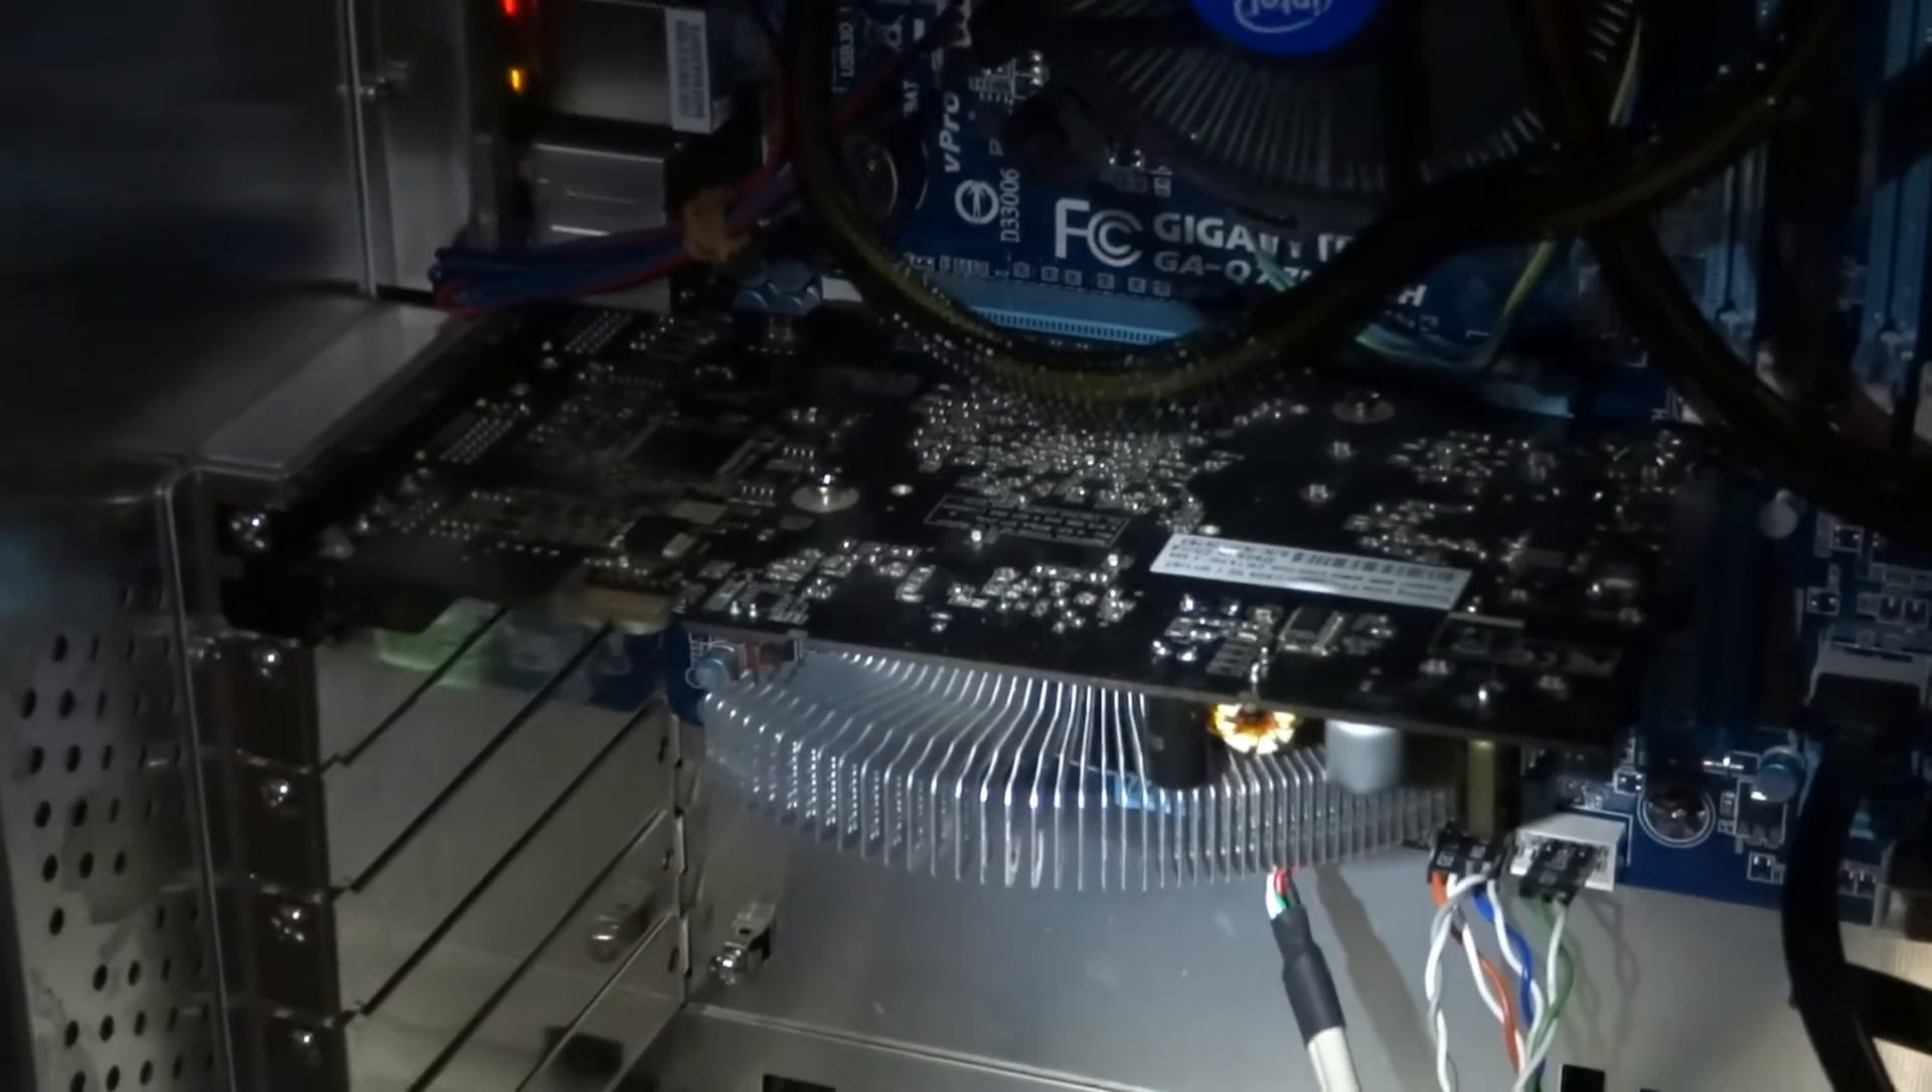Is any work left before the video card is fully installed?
No.